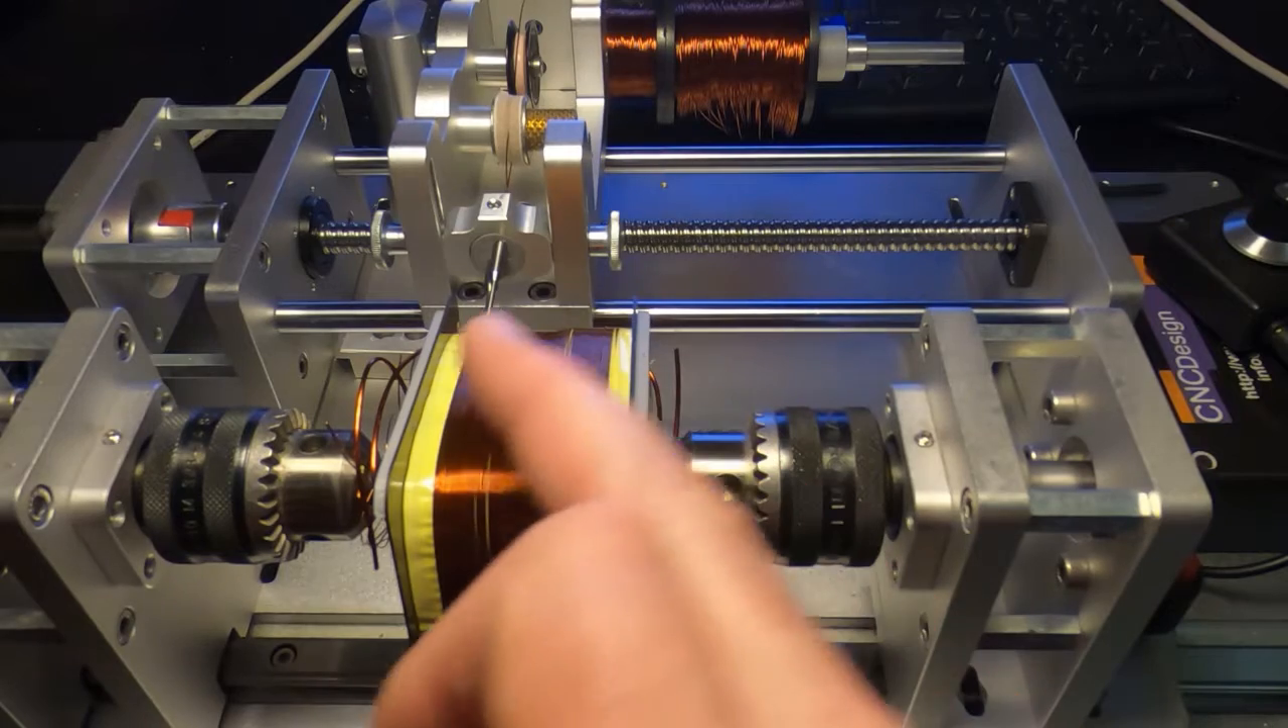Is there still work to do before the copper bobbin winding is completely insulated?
Yes.